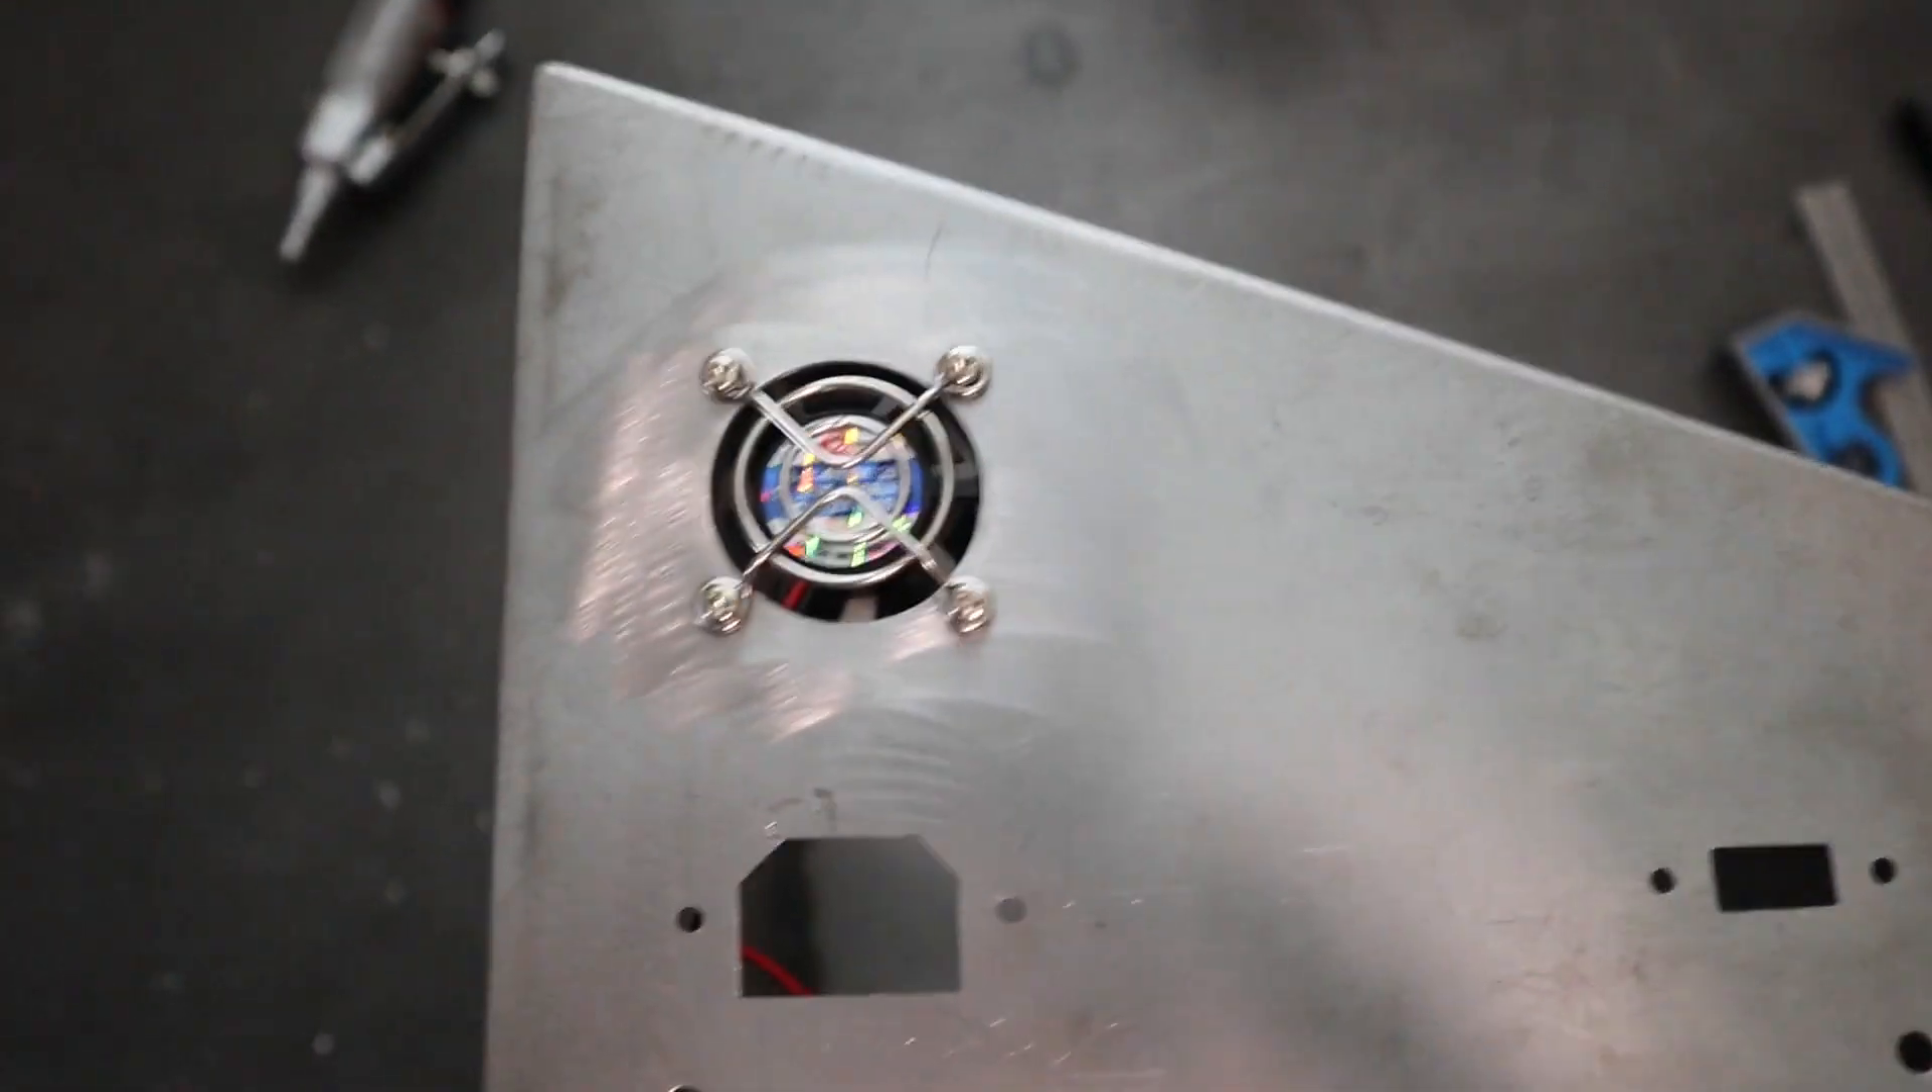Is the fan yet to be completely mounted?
No.